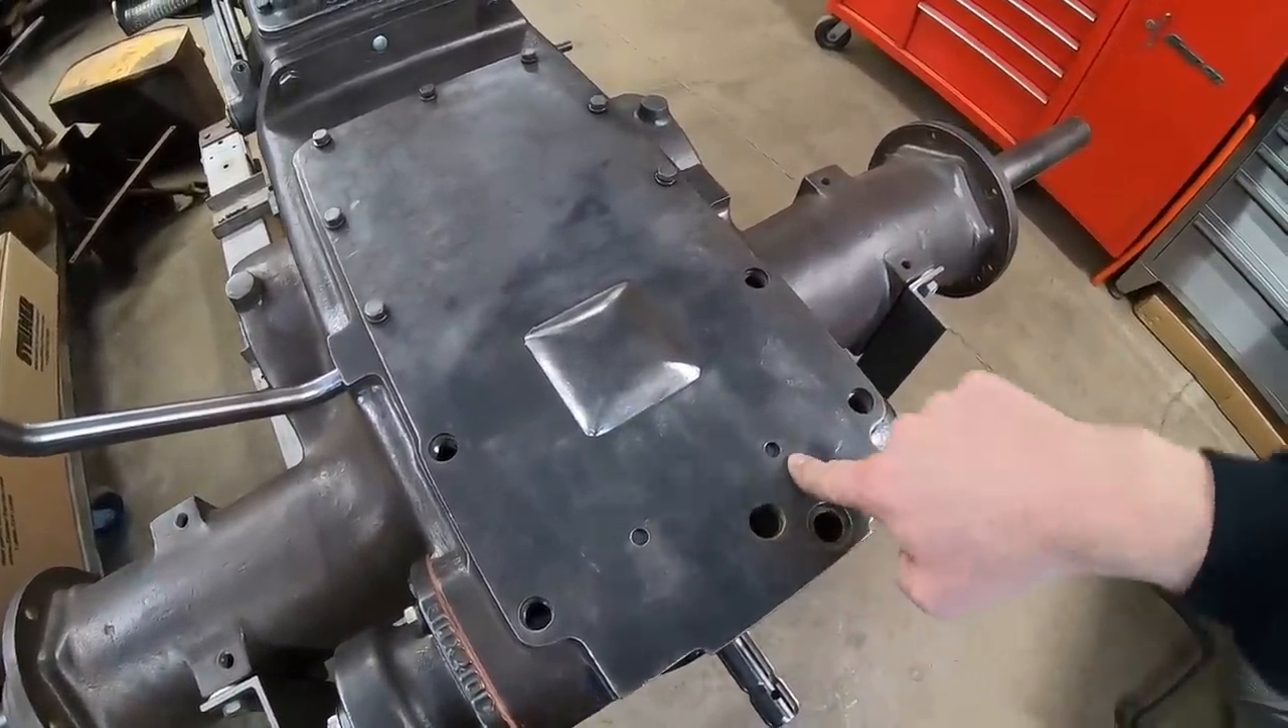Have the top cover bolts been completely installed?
No.